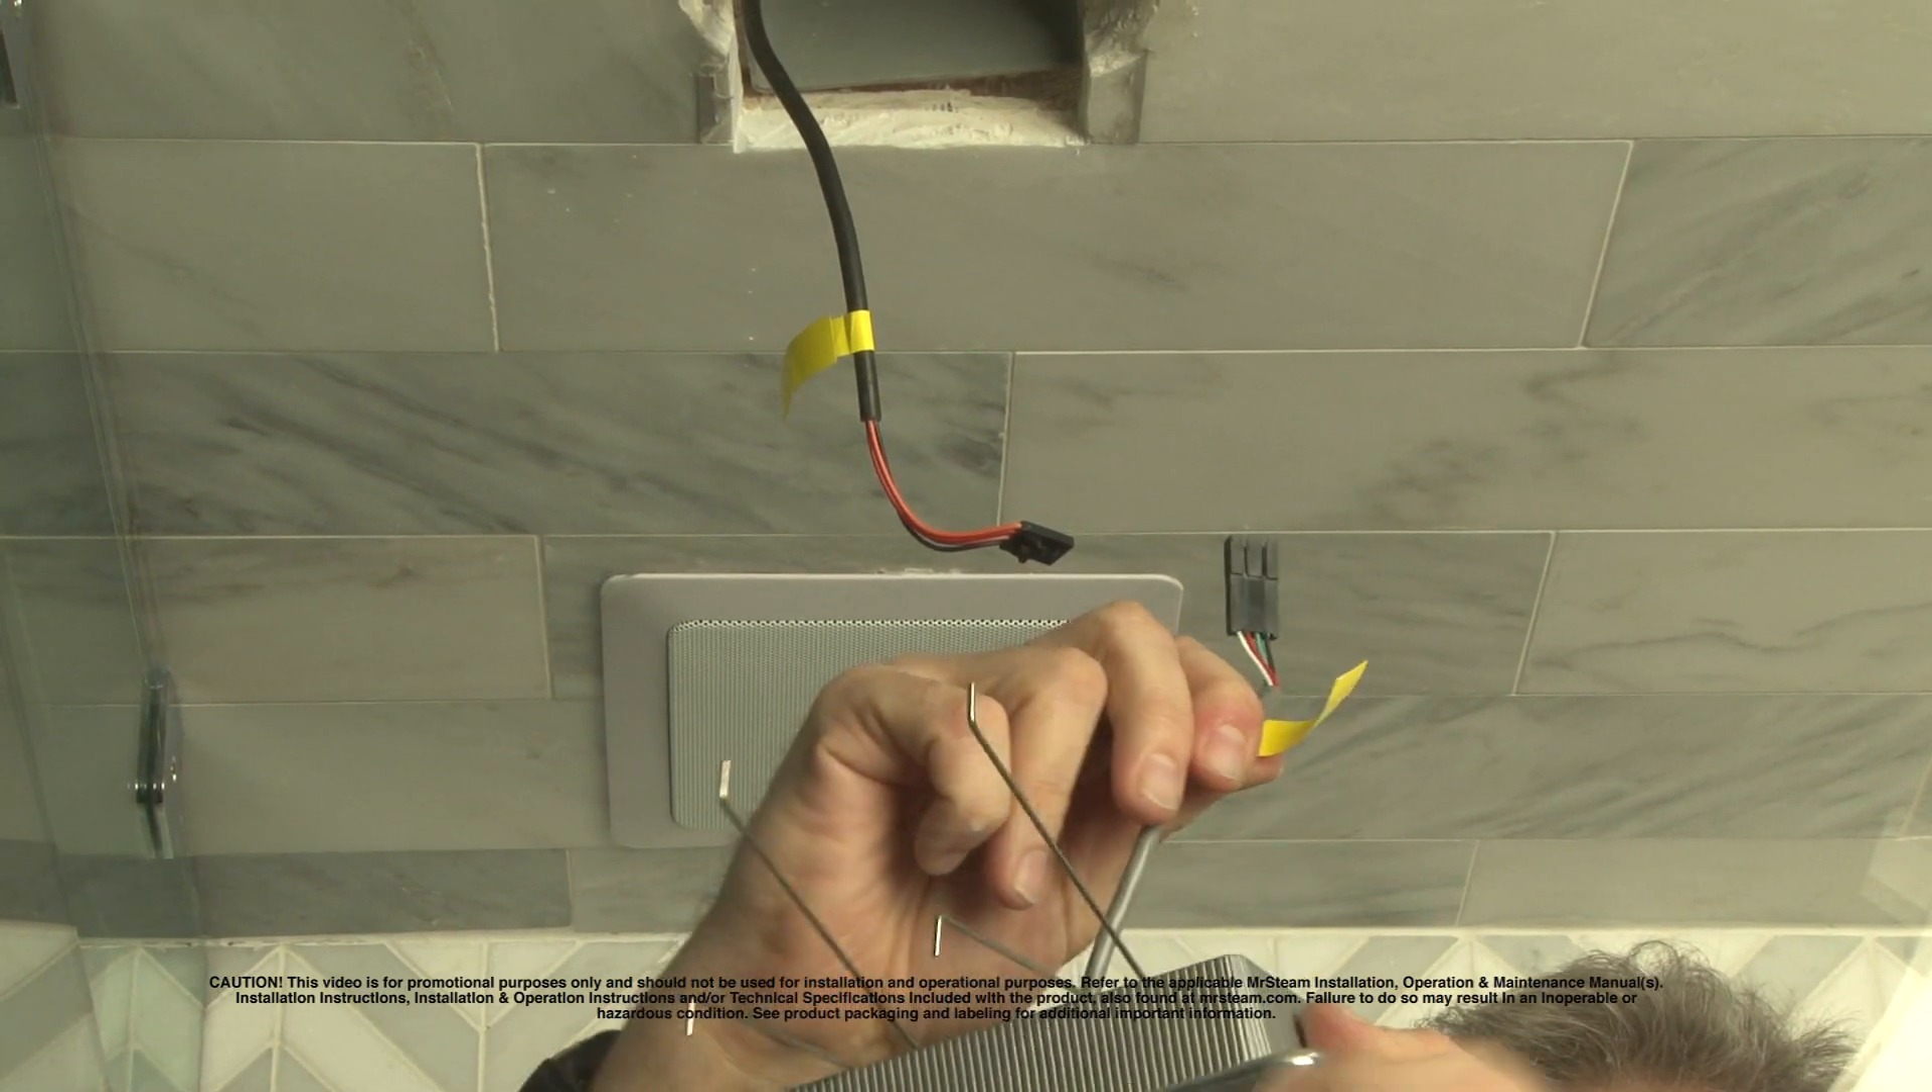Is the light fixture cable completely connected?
No.